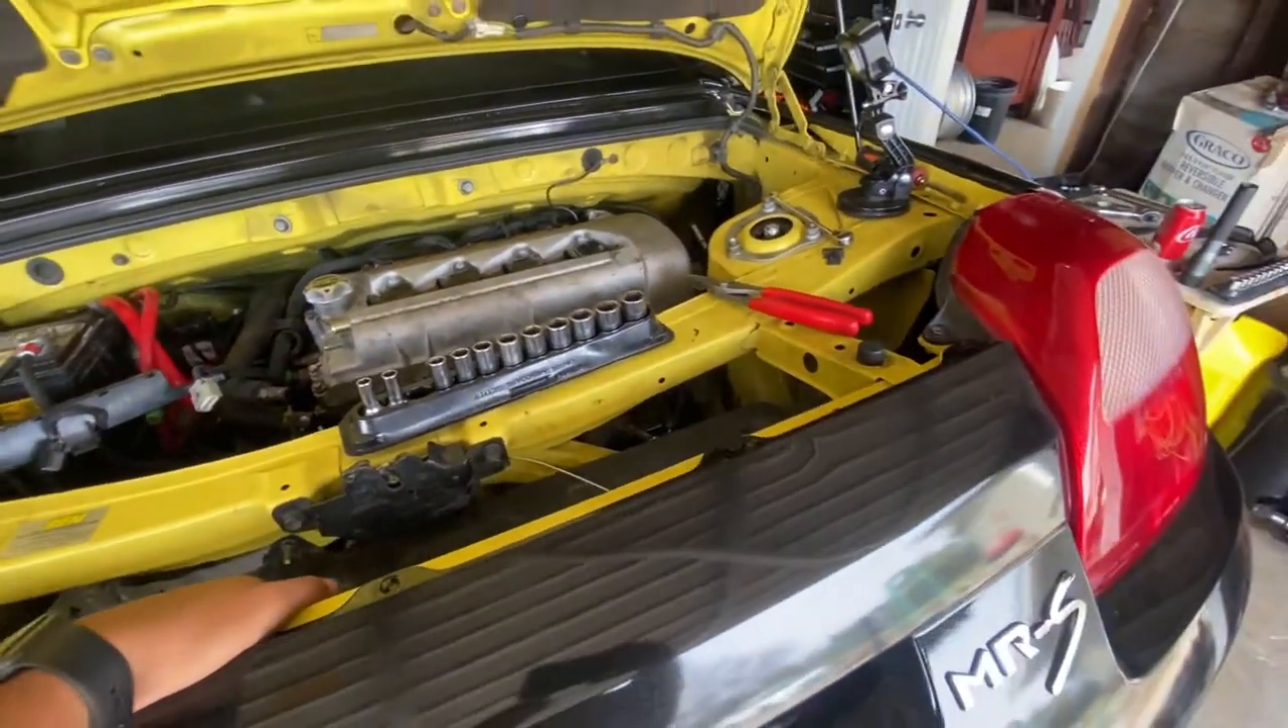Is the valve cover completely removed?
No.